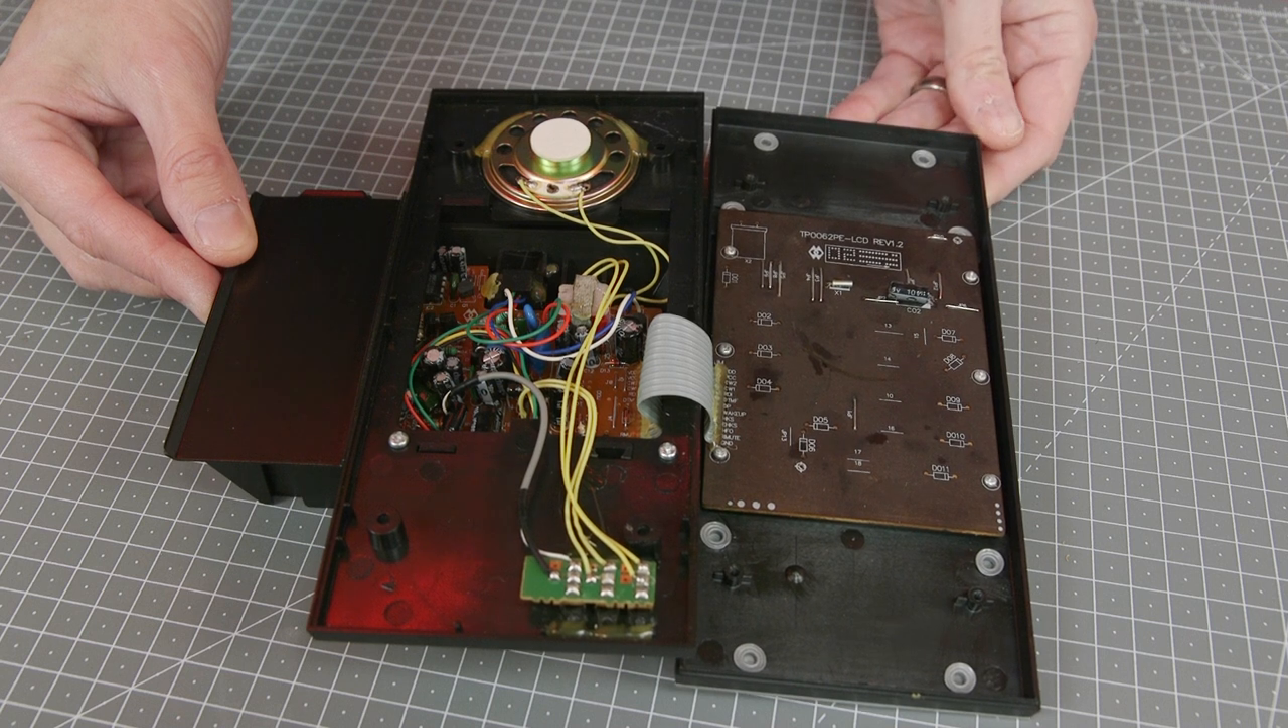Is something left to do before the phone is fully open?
No.